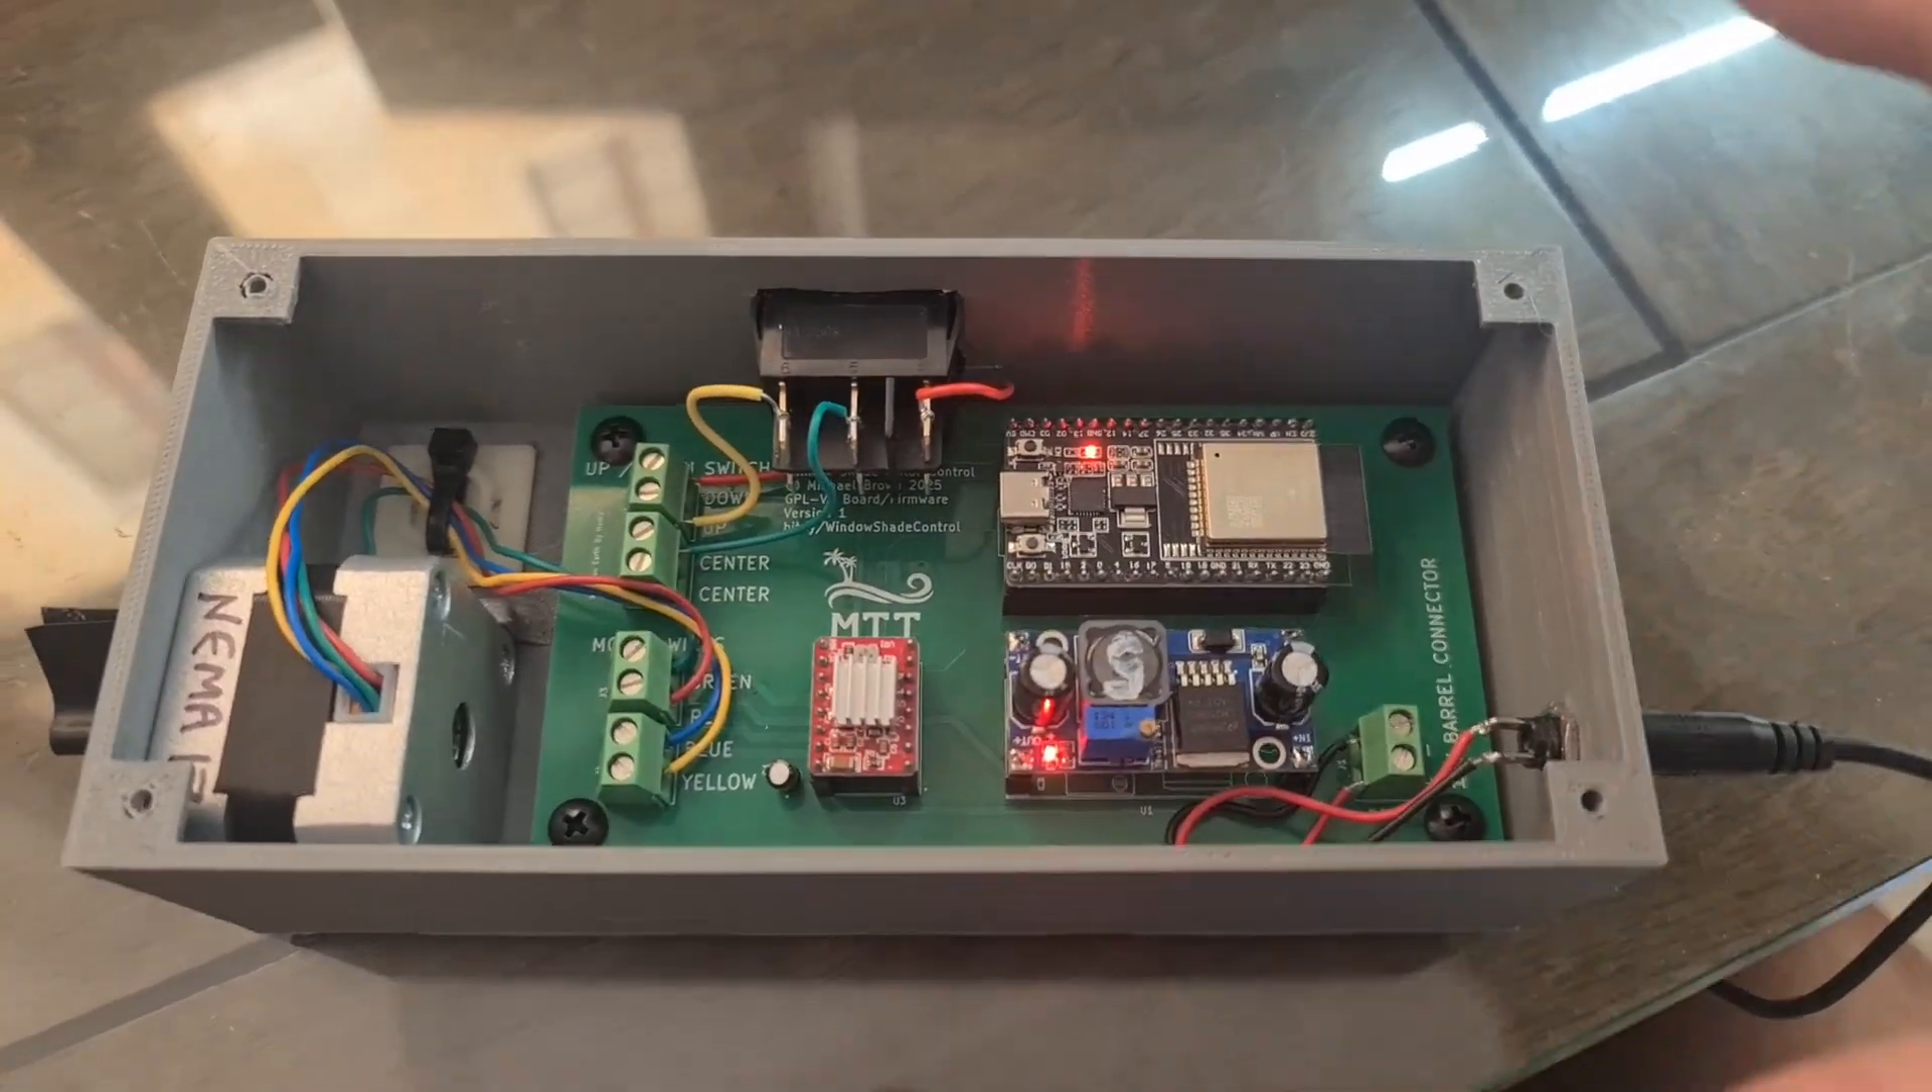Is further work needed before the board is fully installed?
No.